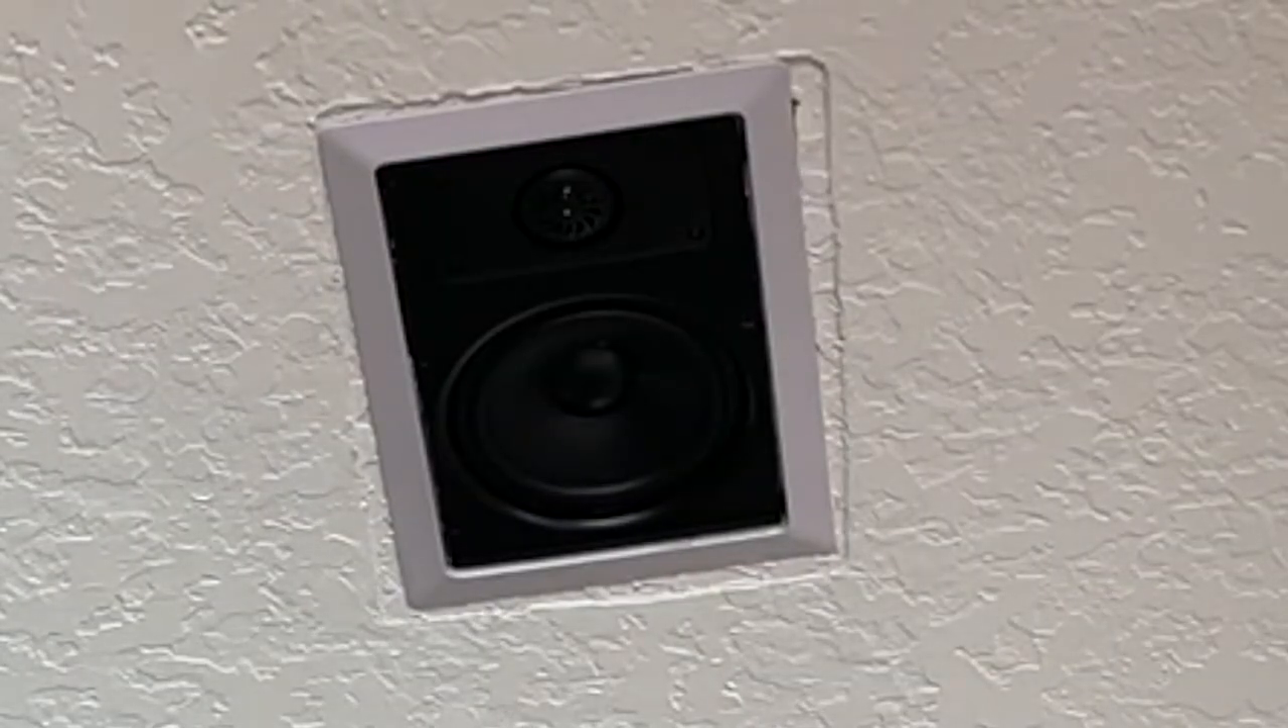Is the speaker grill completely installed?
No.